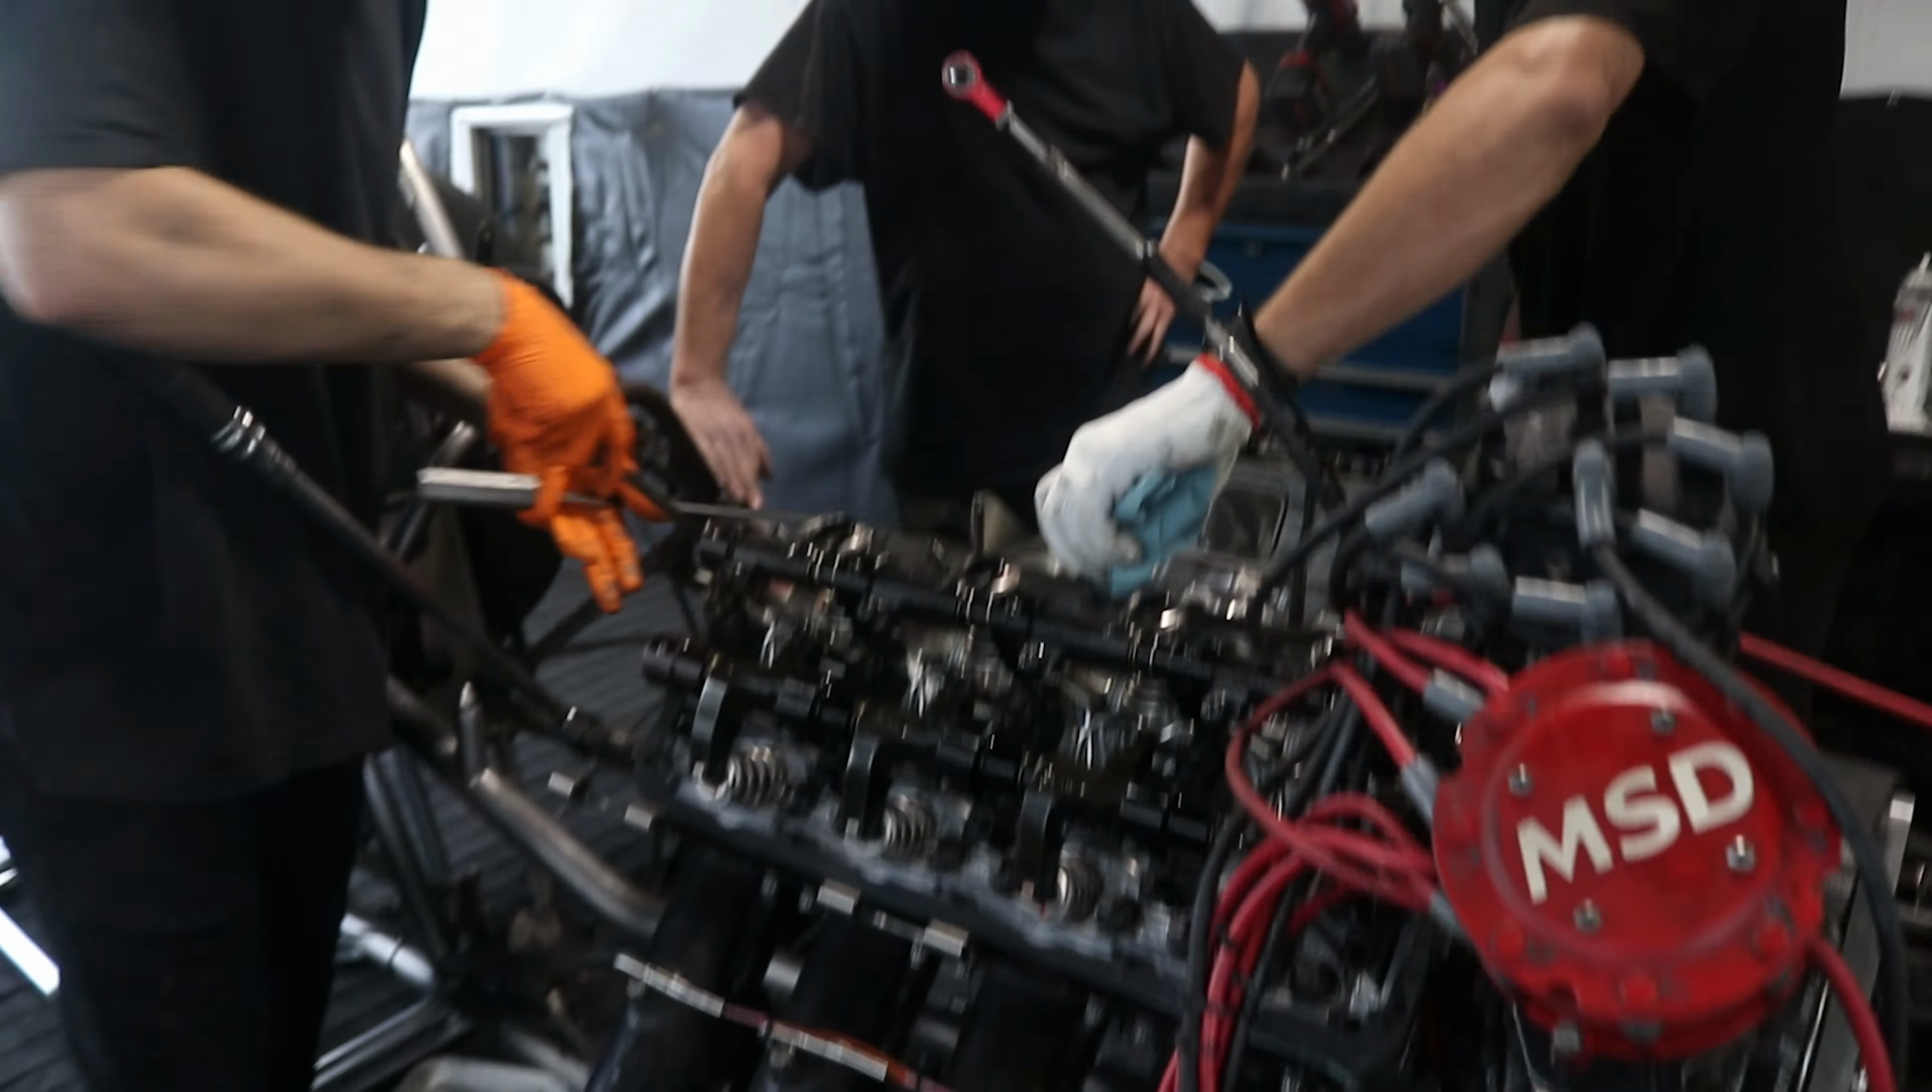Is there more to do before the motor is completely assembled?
Yes.